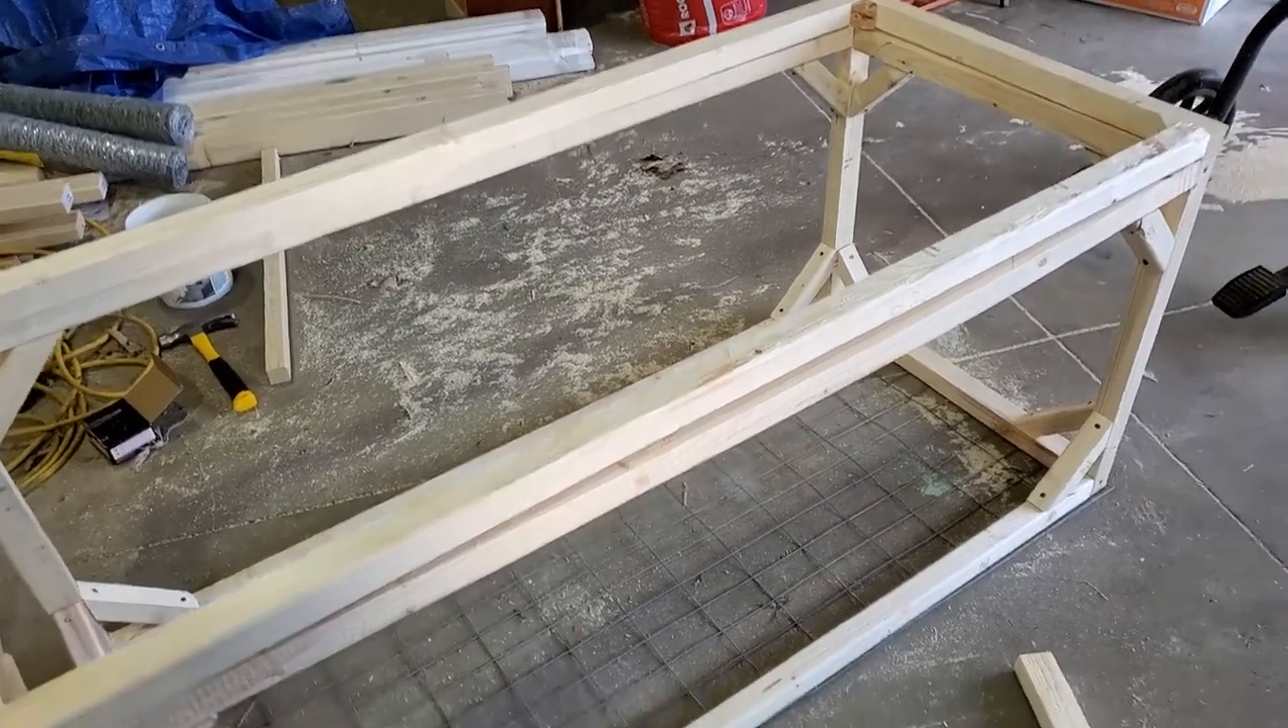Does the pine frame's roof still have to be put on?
Yes.